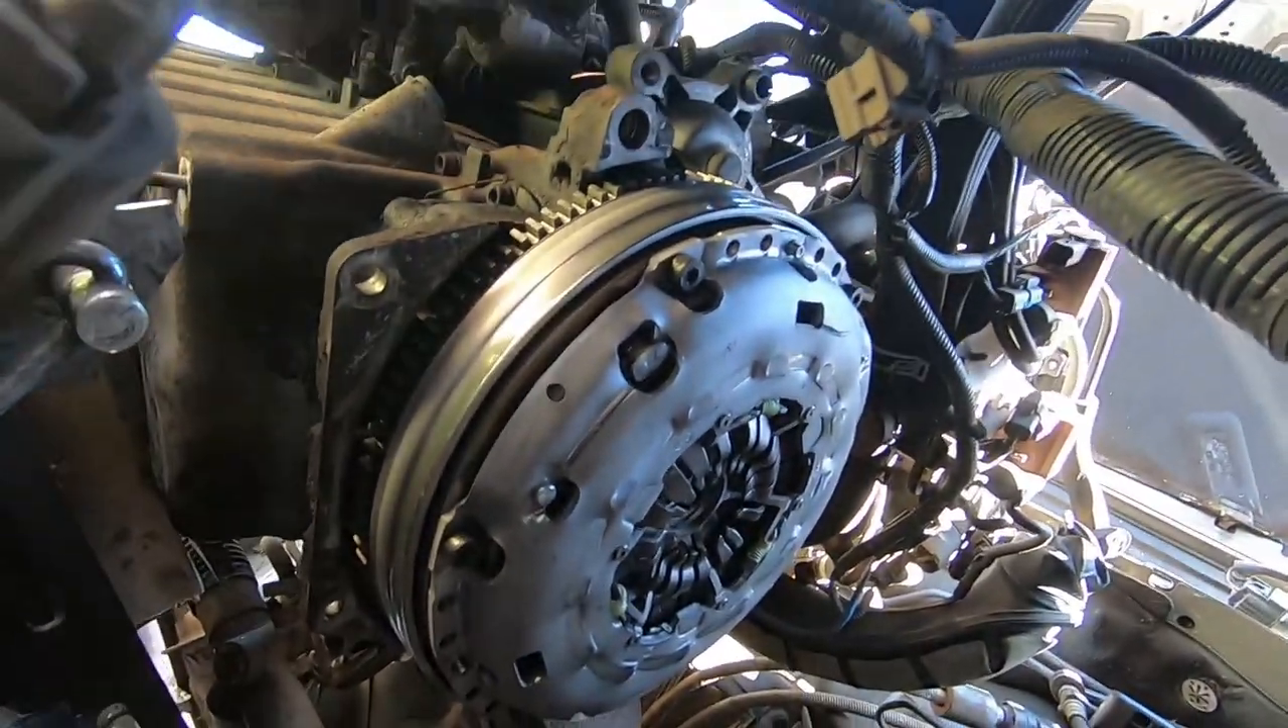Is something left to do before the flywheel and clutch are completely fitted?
No.